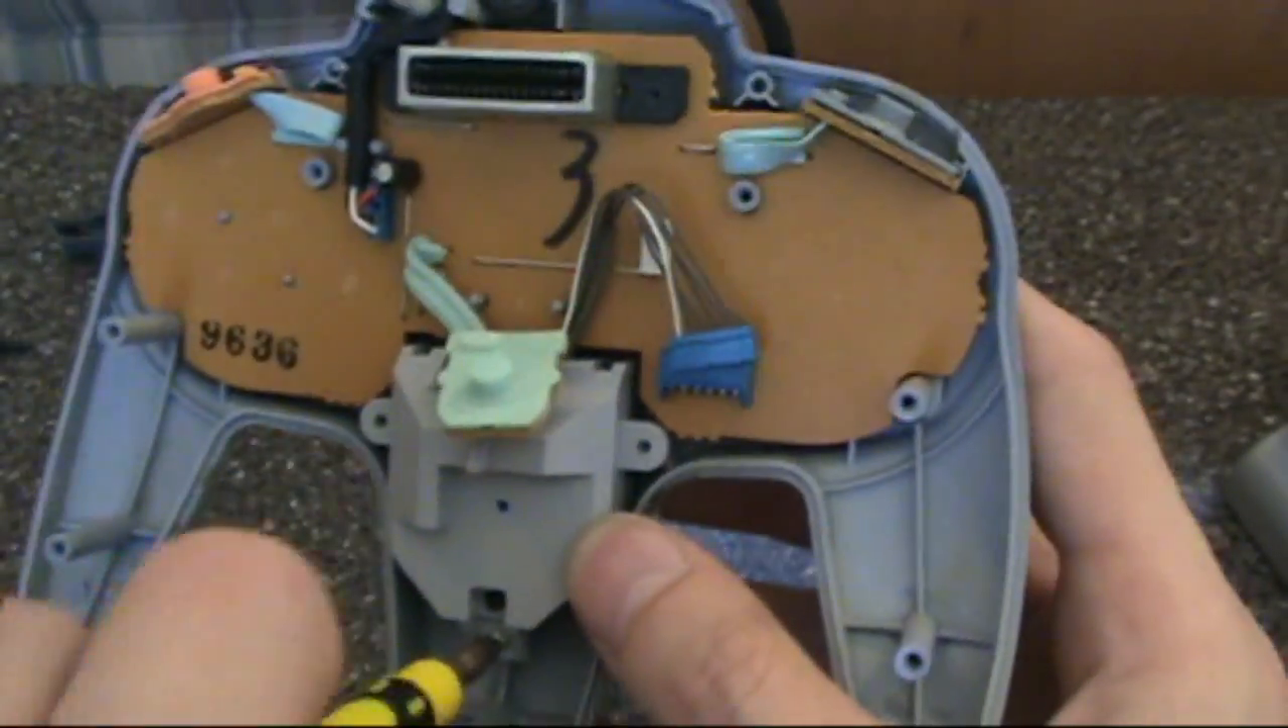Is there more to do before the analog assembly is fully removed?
Yes.